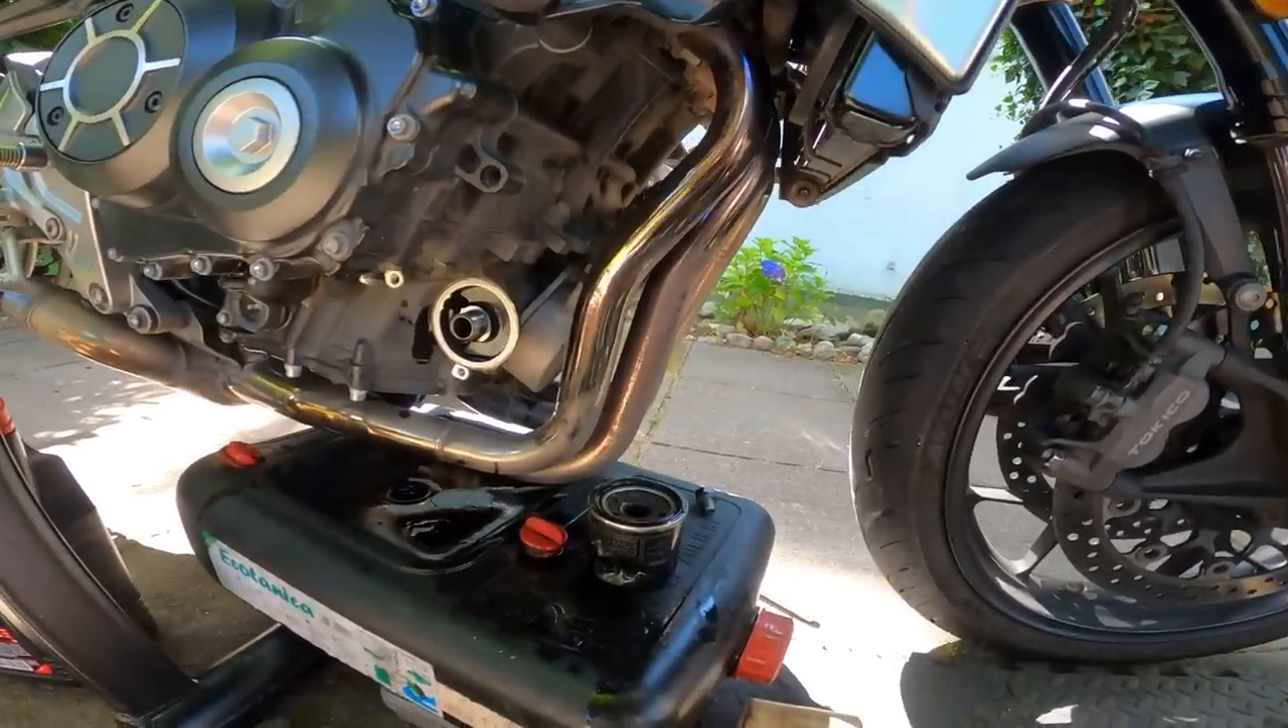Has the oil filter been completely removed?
Yes.